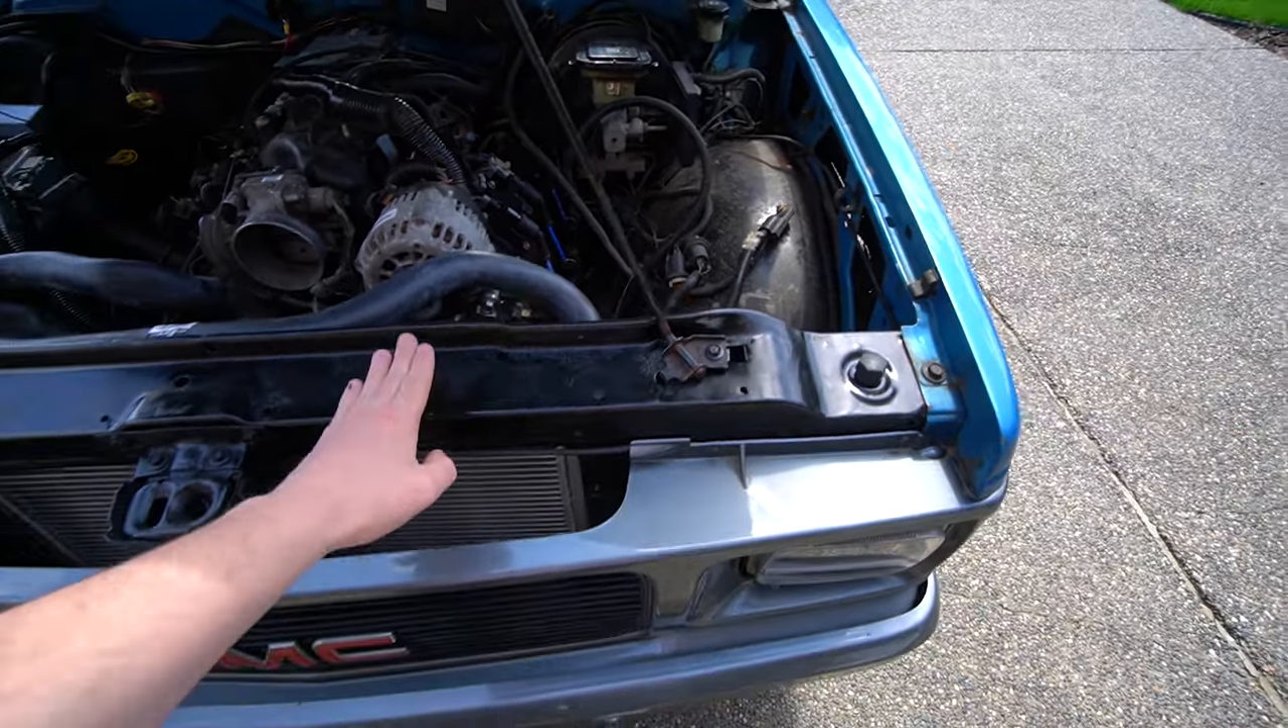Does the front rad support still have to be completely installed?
No.